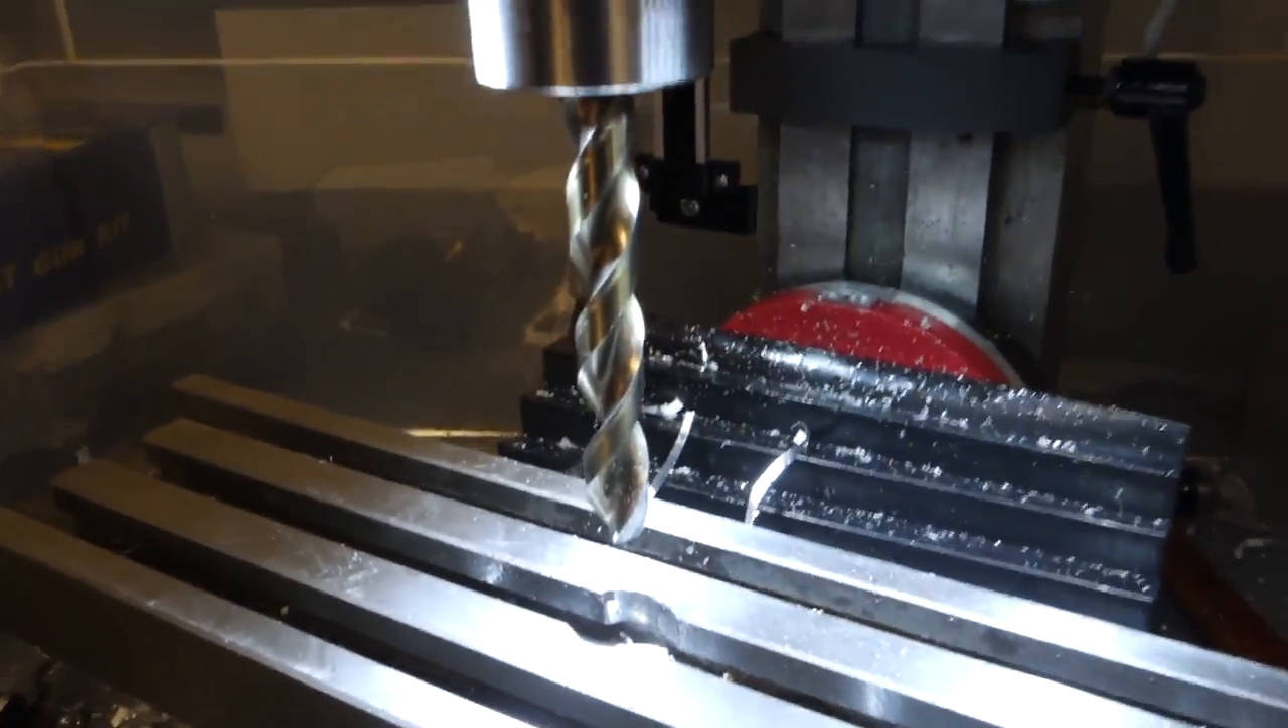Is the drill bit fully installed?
Yes.